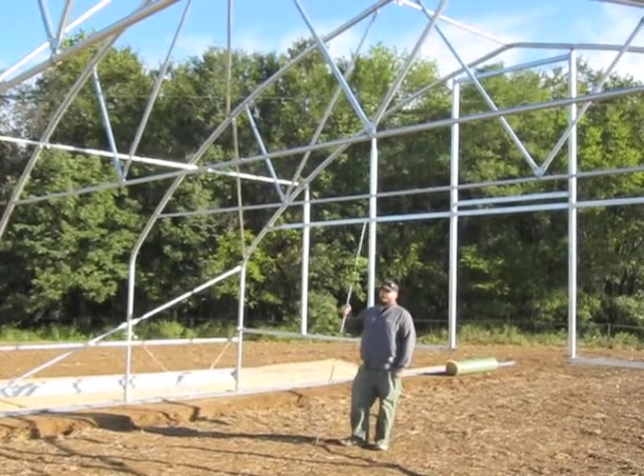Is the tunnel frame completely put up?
Yes.